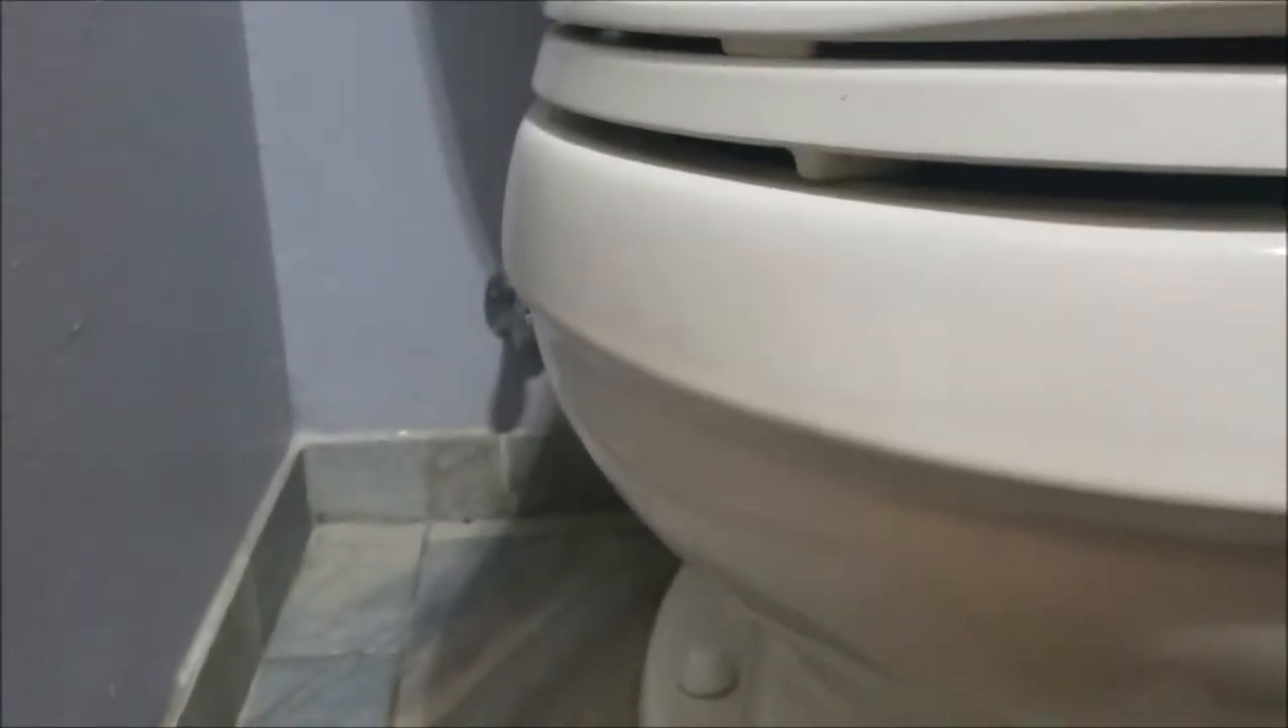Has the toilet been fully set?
Yes.